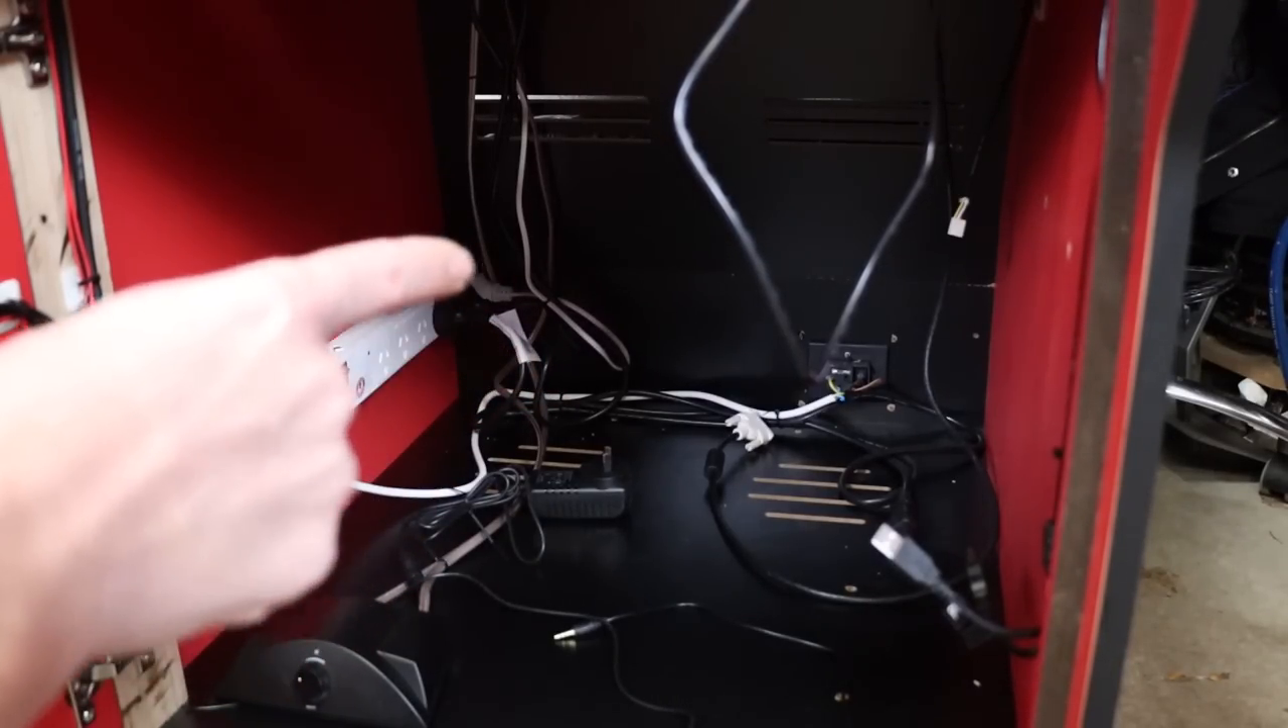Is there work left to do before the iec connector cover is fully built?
Yes.